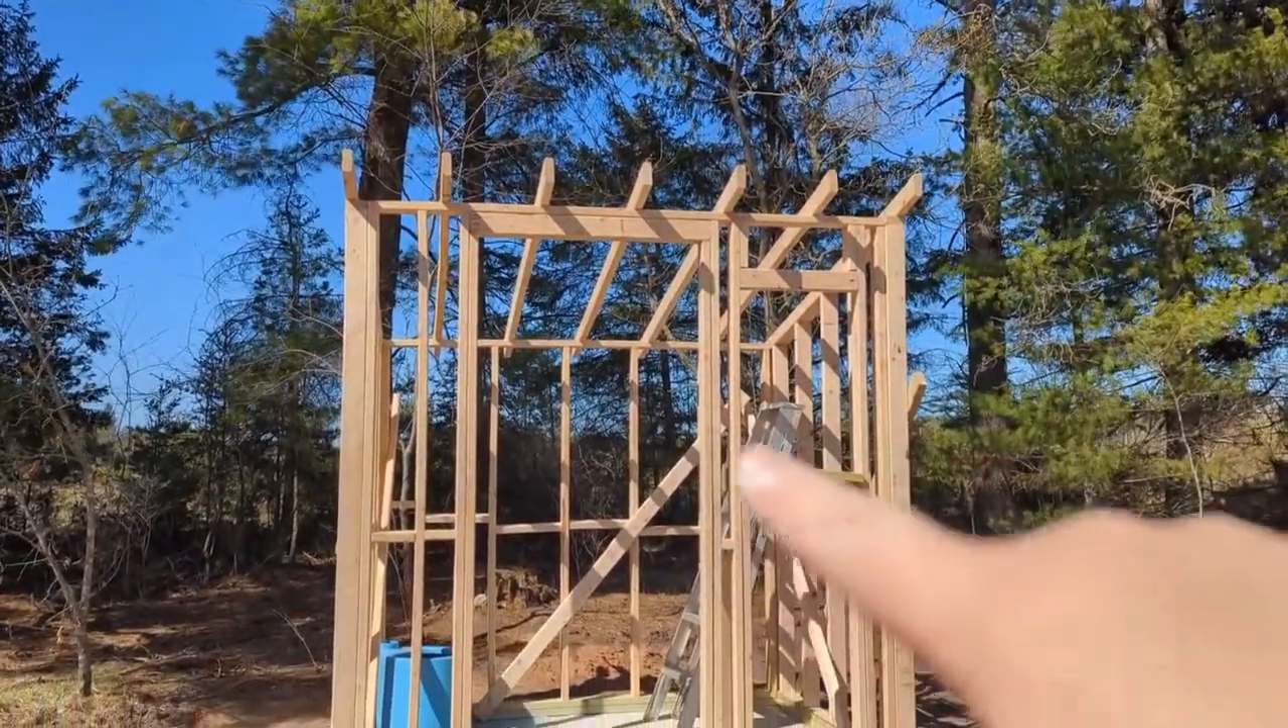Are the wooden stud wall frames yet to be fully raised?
No.